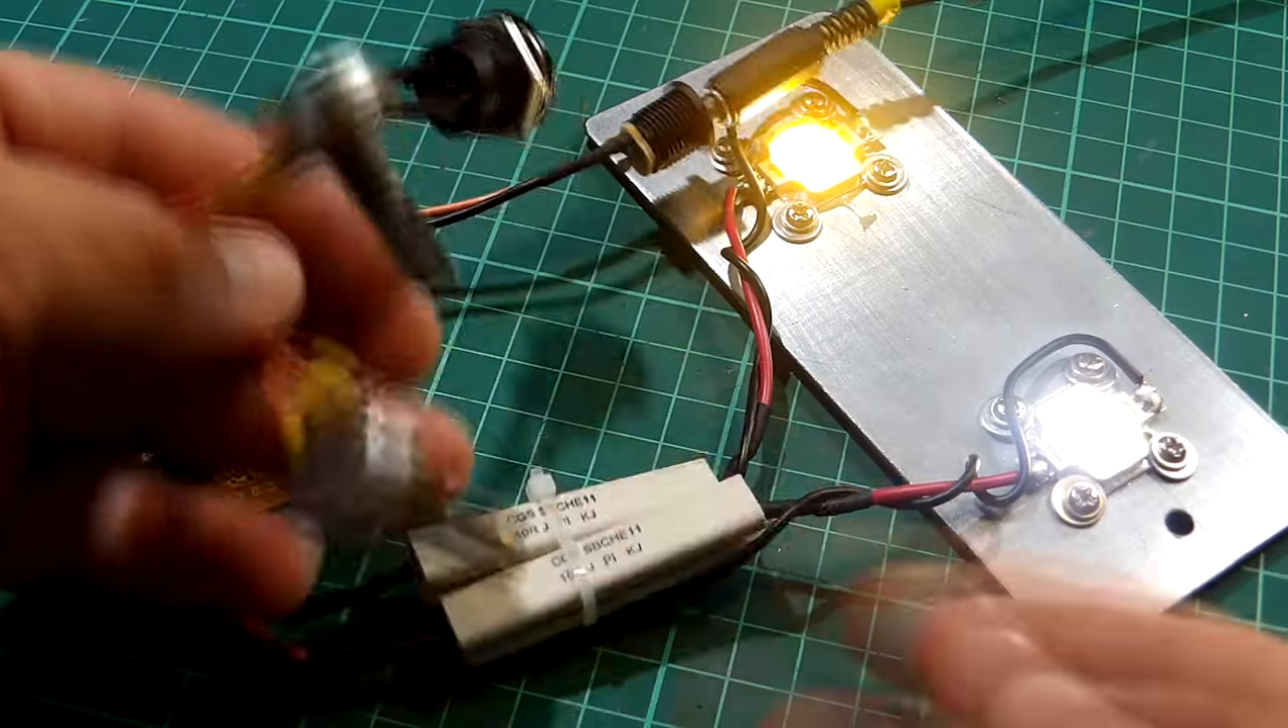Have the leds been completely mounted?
Yes.